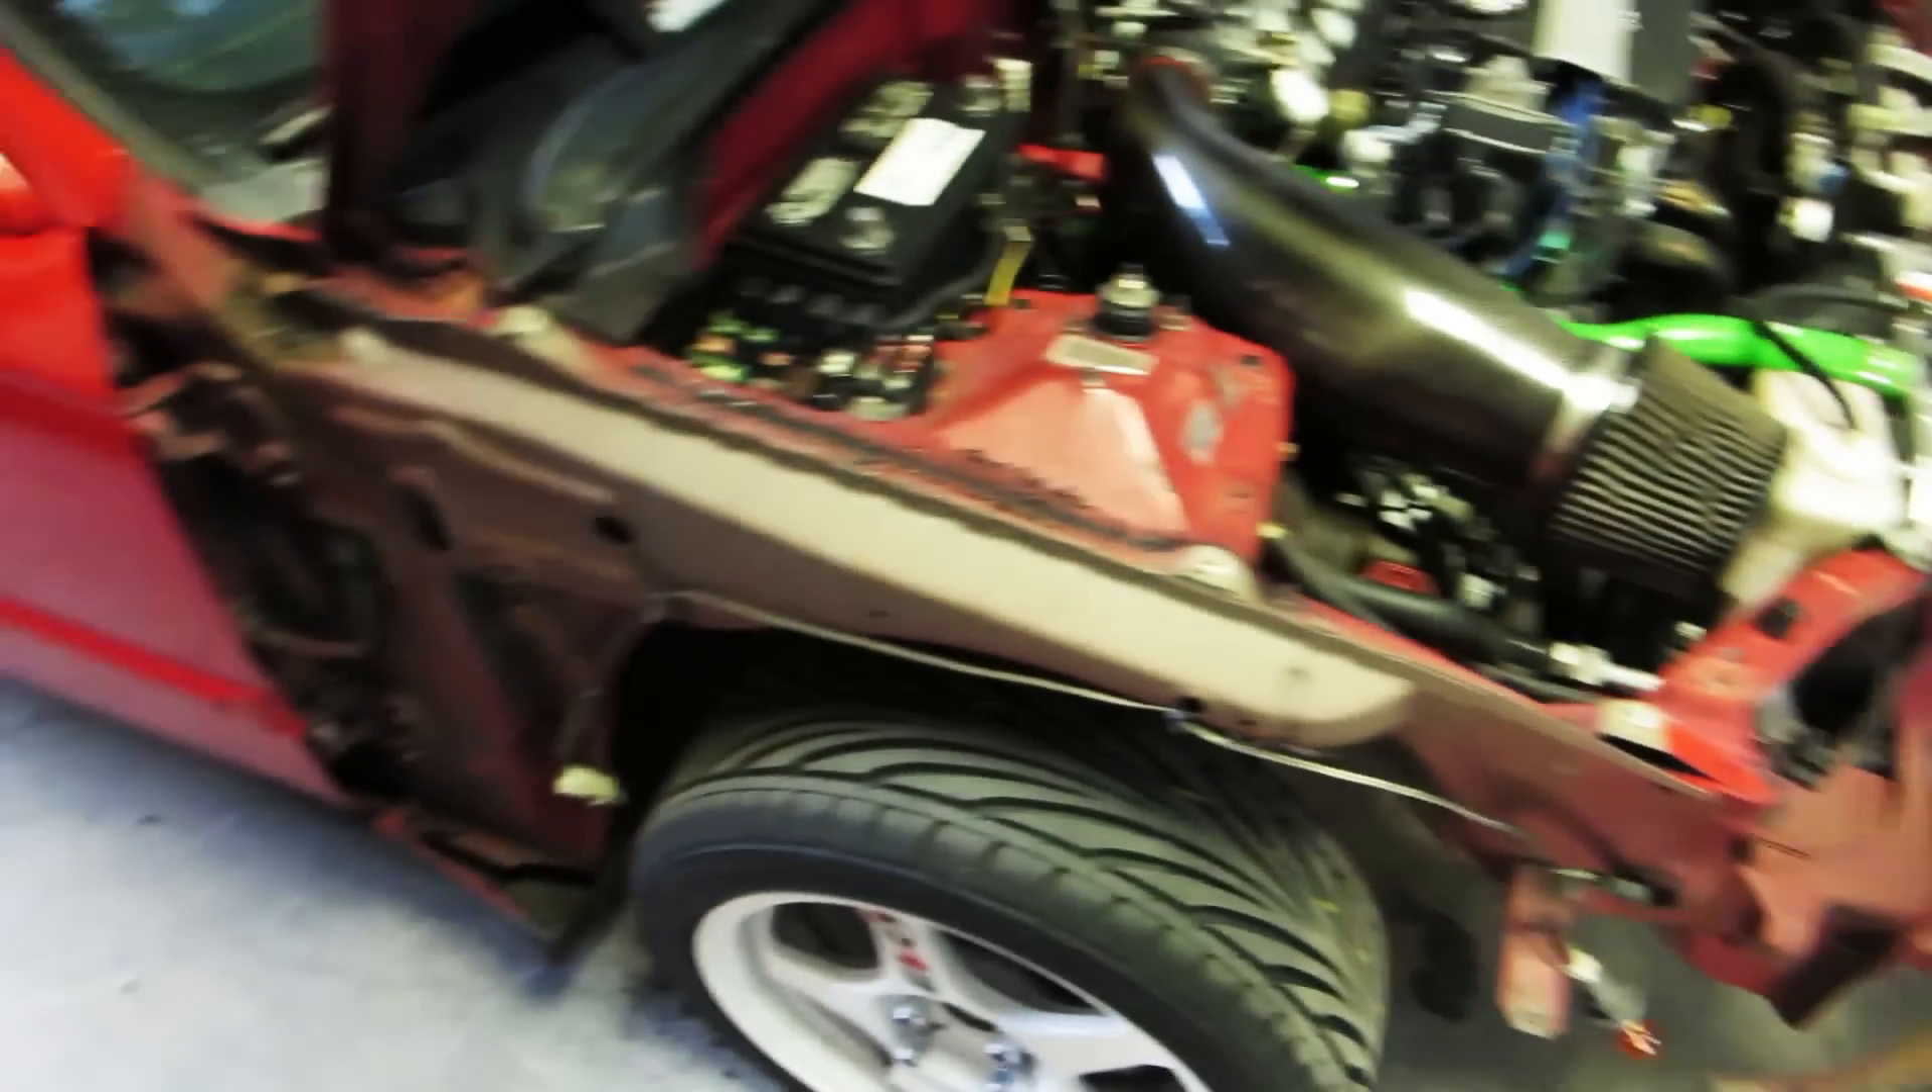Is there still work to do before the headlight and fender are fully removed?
No.